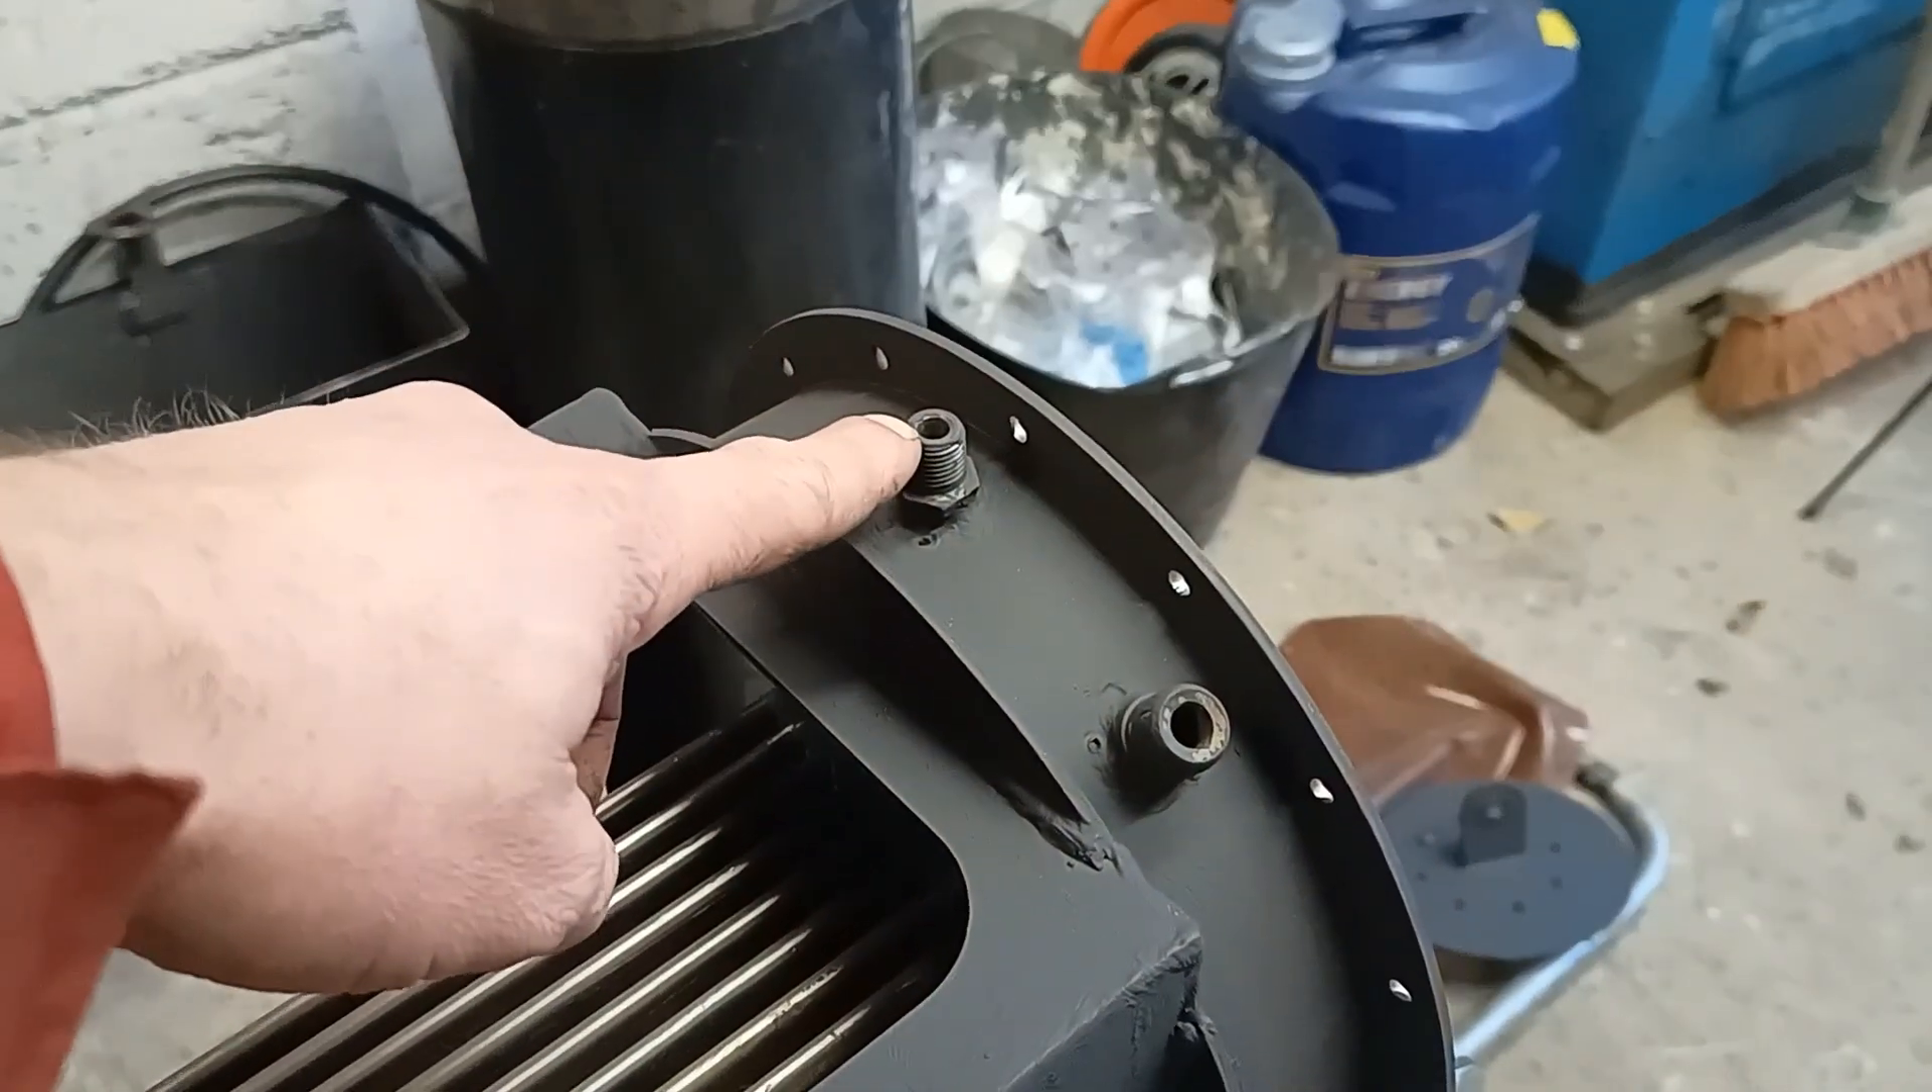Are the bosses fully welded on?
Yes.